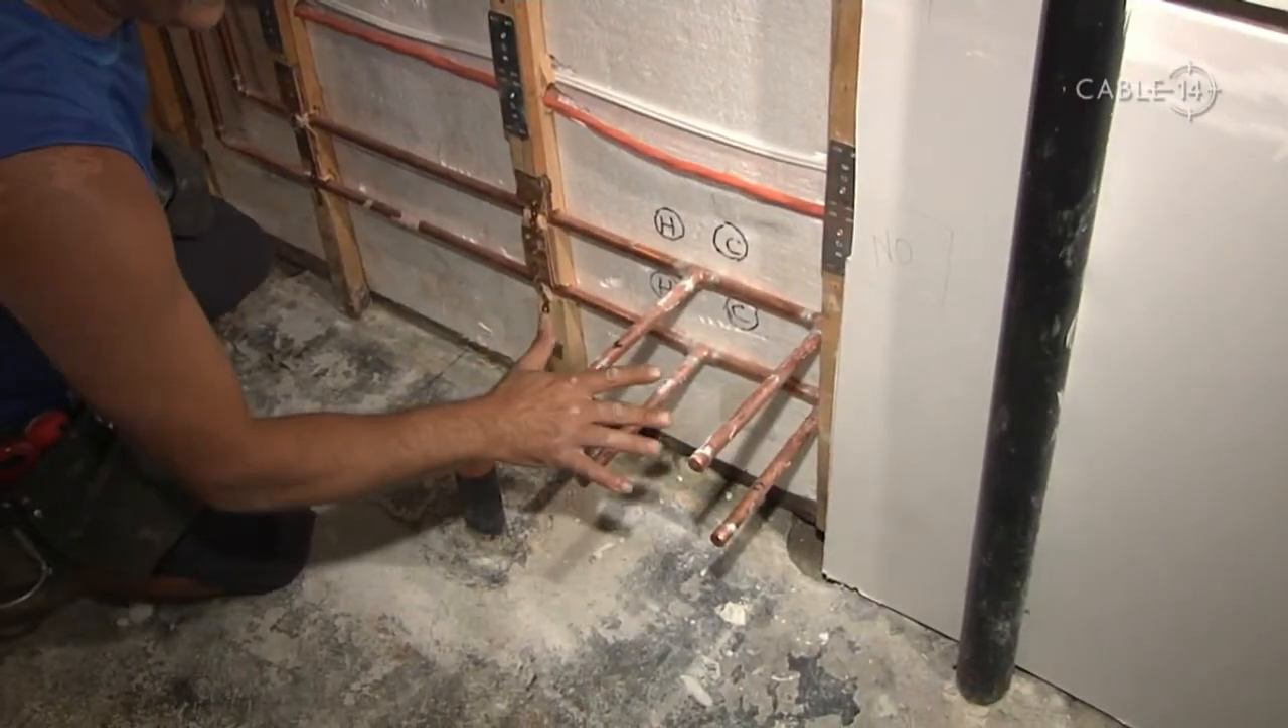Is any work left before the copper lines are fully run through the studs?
No.